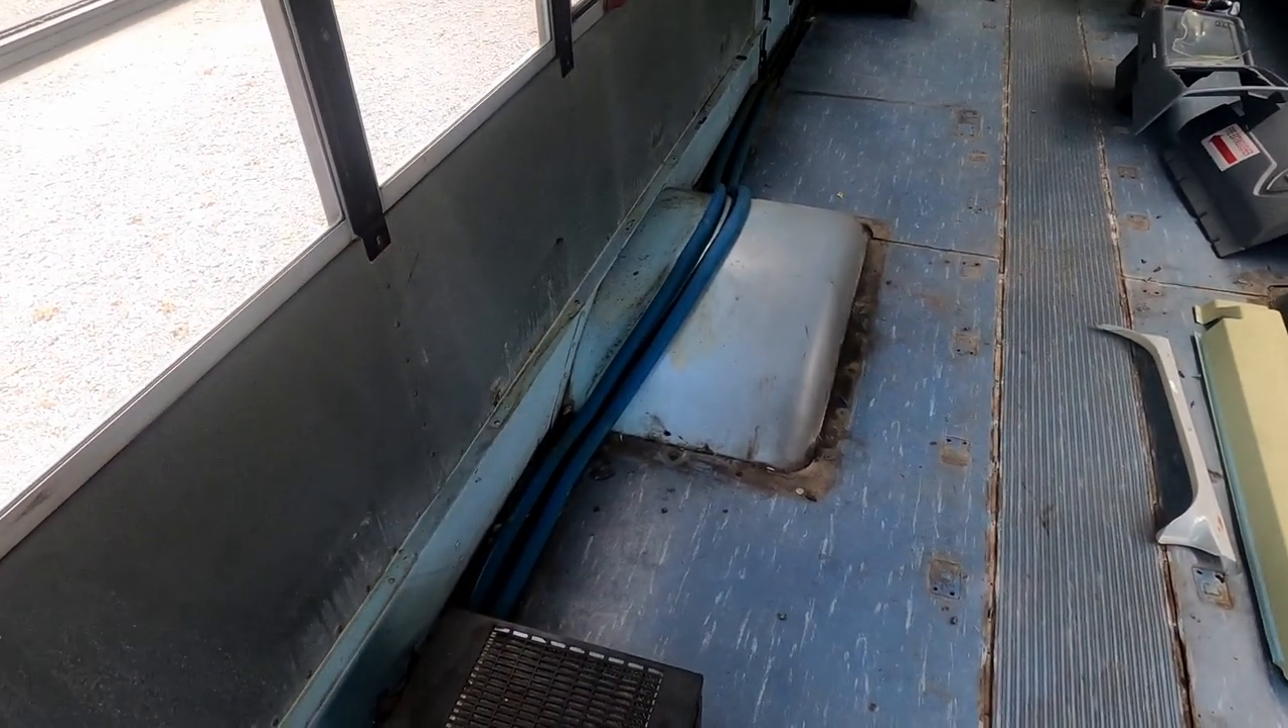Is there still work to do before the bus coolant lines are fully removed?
Yes.